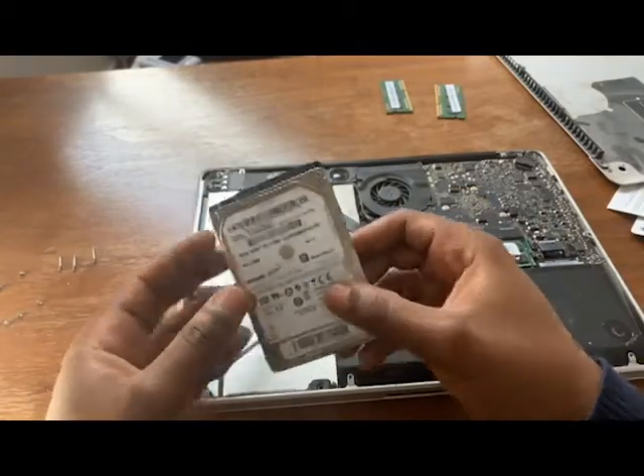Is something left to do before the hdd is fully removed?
No.